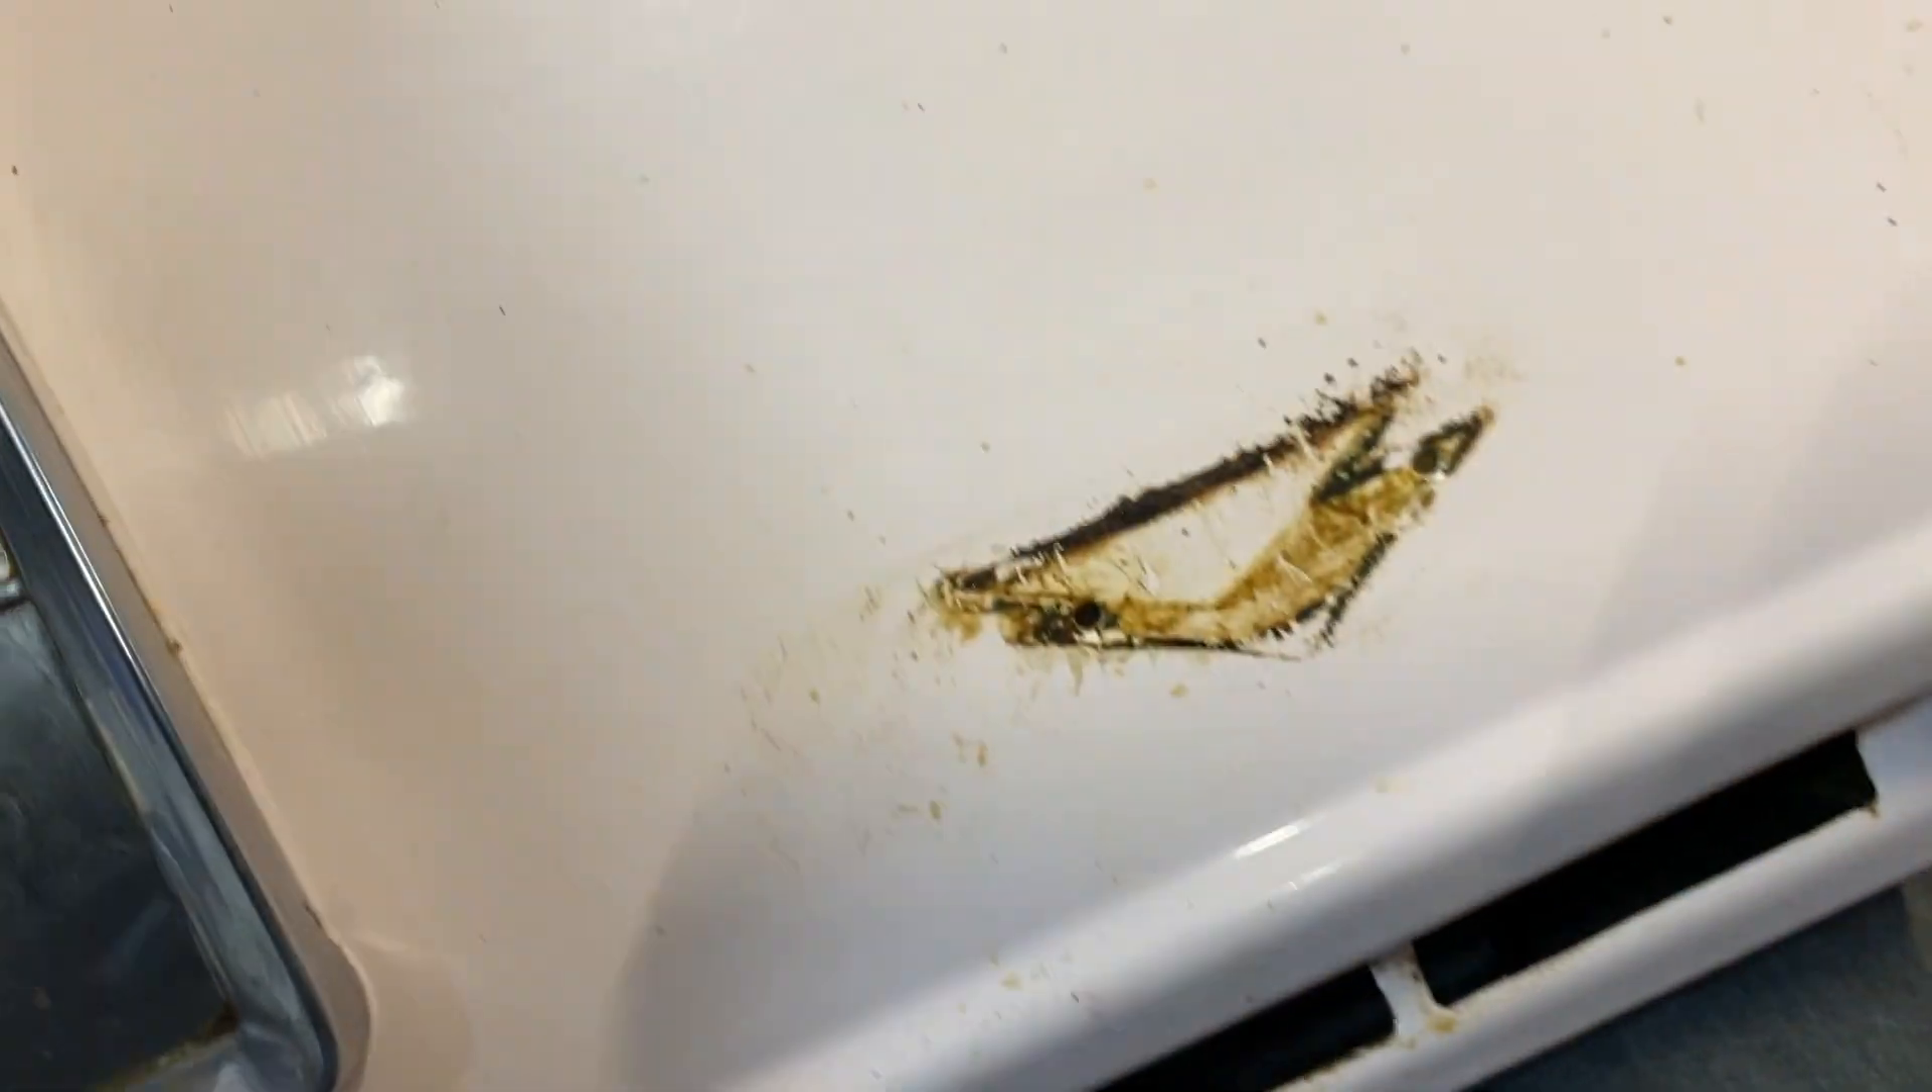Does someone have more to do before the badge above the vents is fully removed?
No.